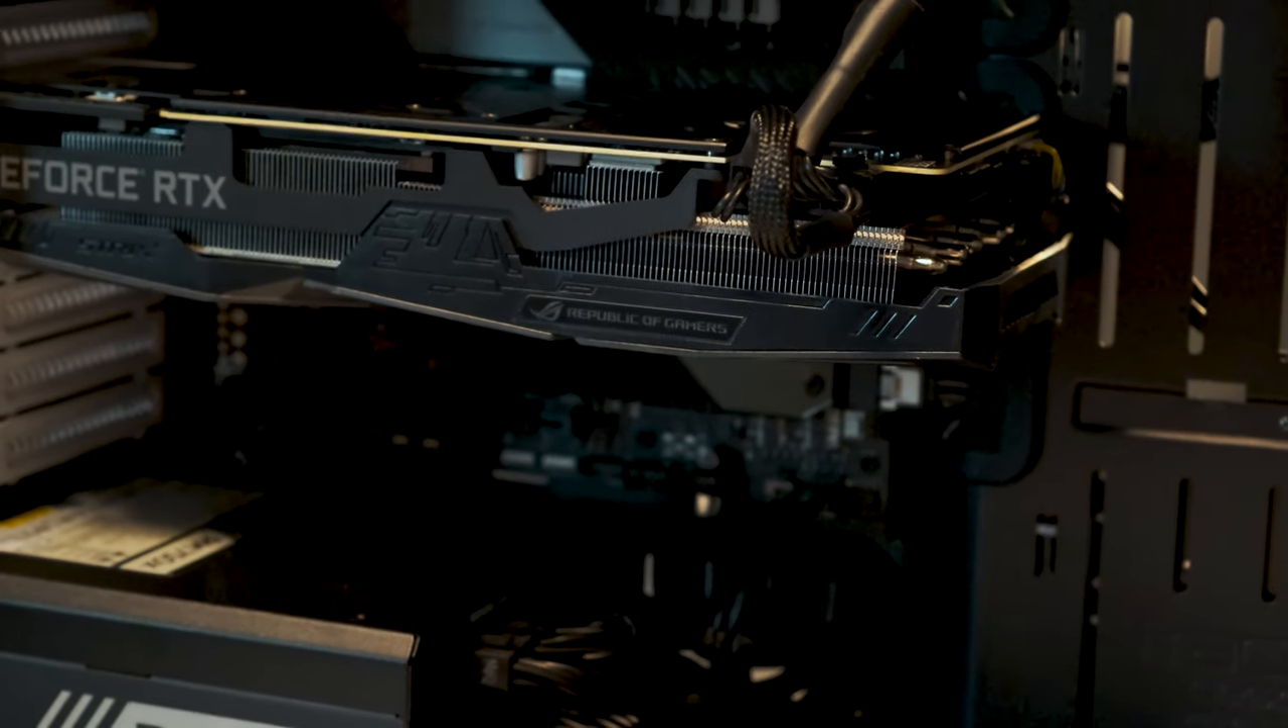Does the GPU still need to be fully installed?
No.